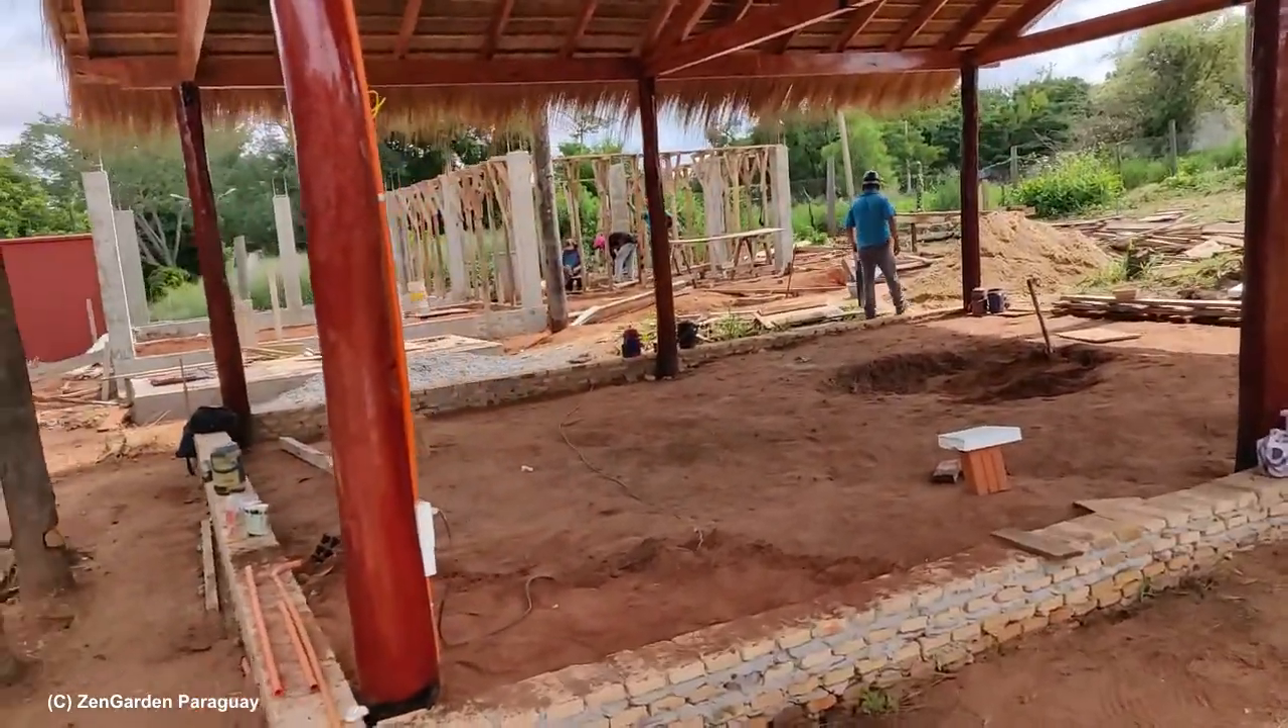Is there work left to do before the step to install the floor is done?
Yes.